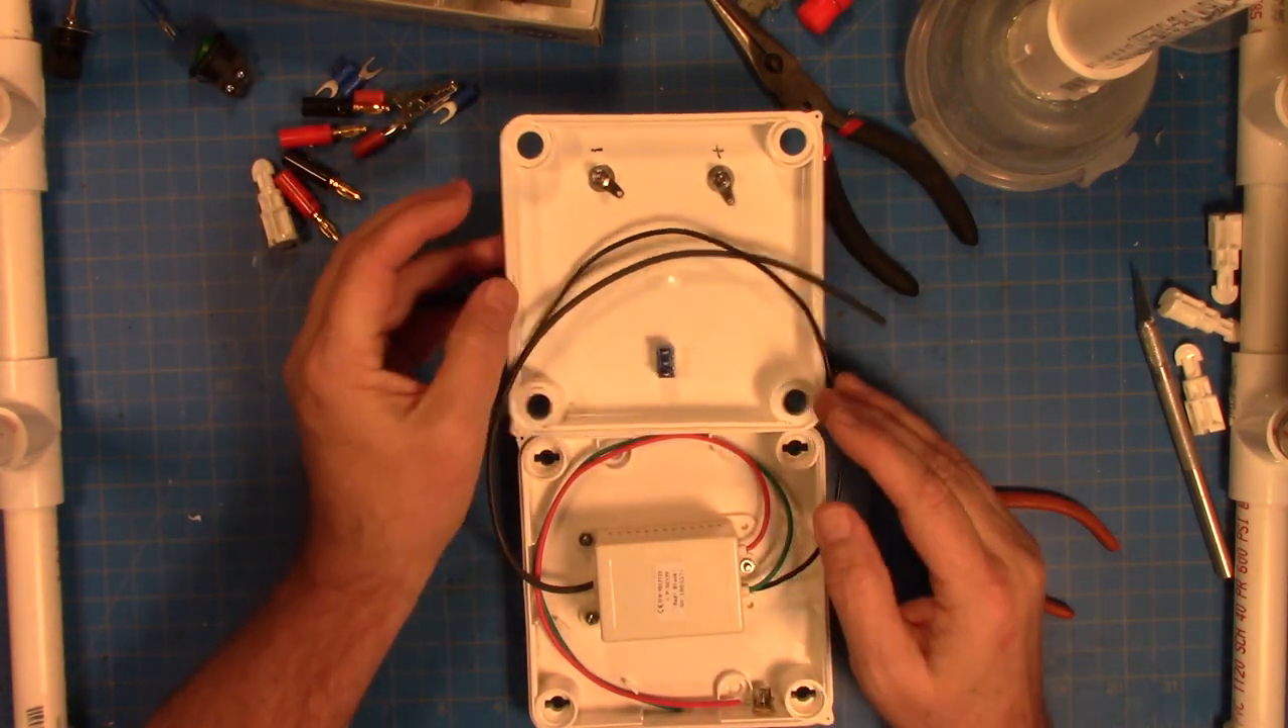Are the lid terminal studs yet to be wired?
Yes.